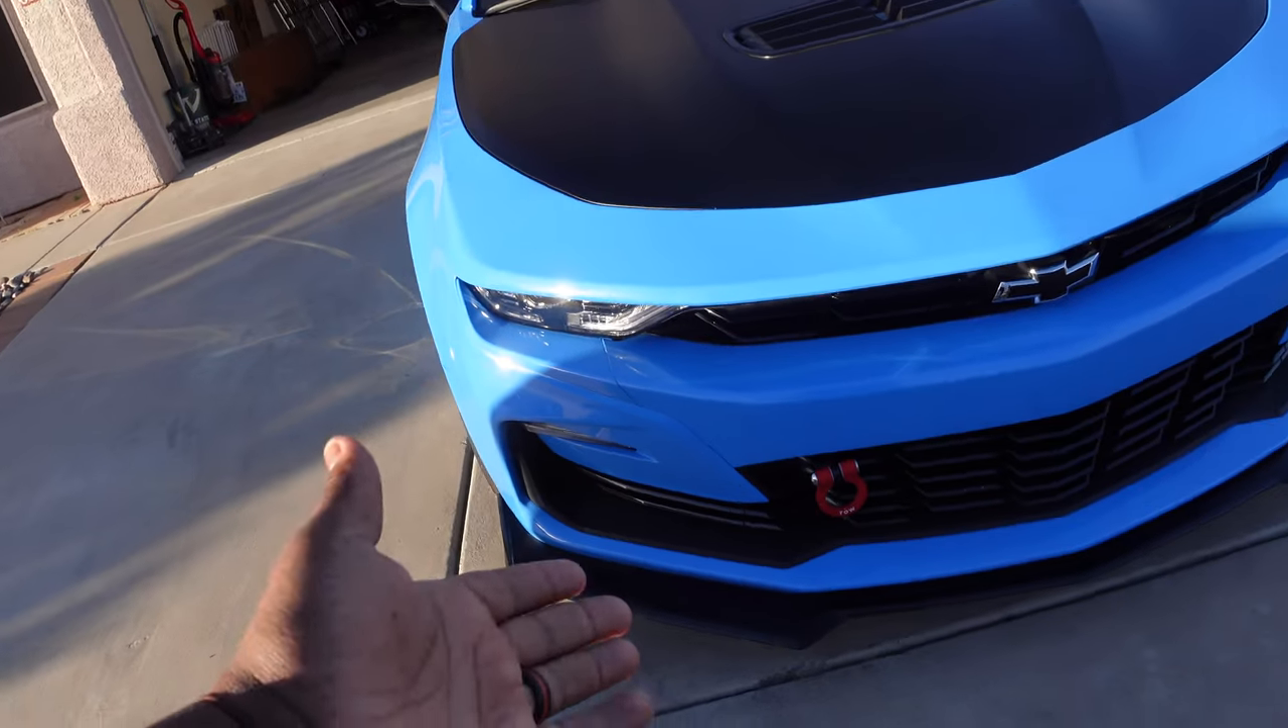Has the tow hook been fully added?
Yes.